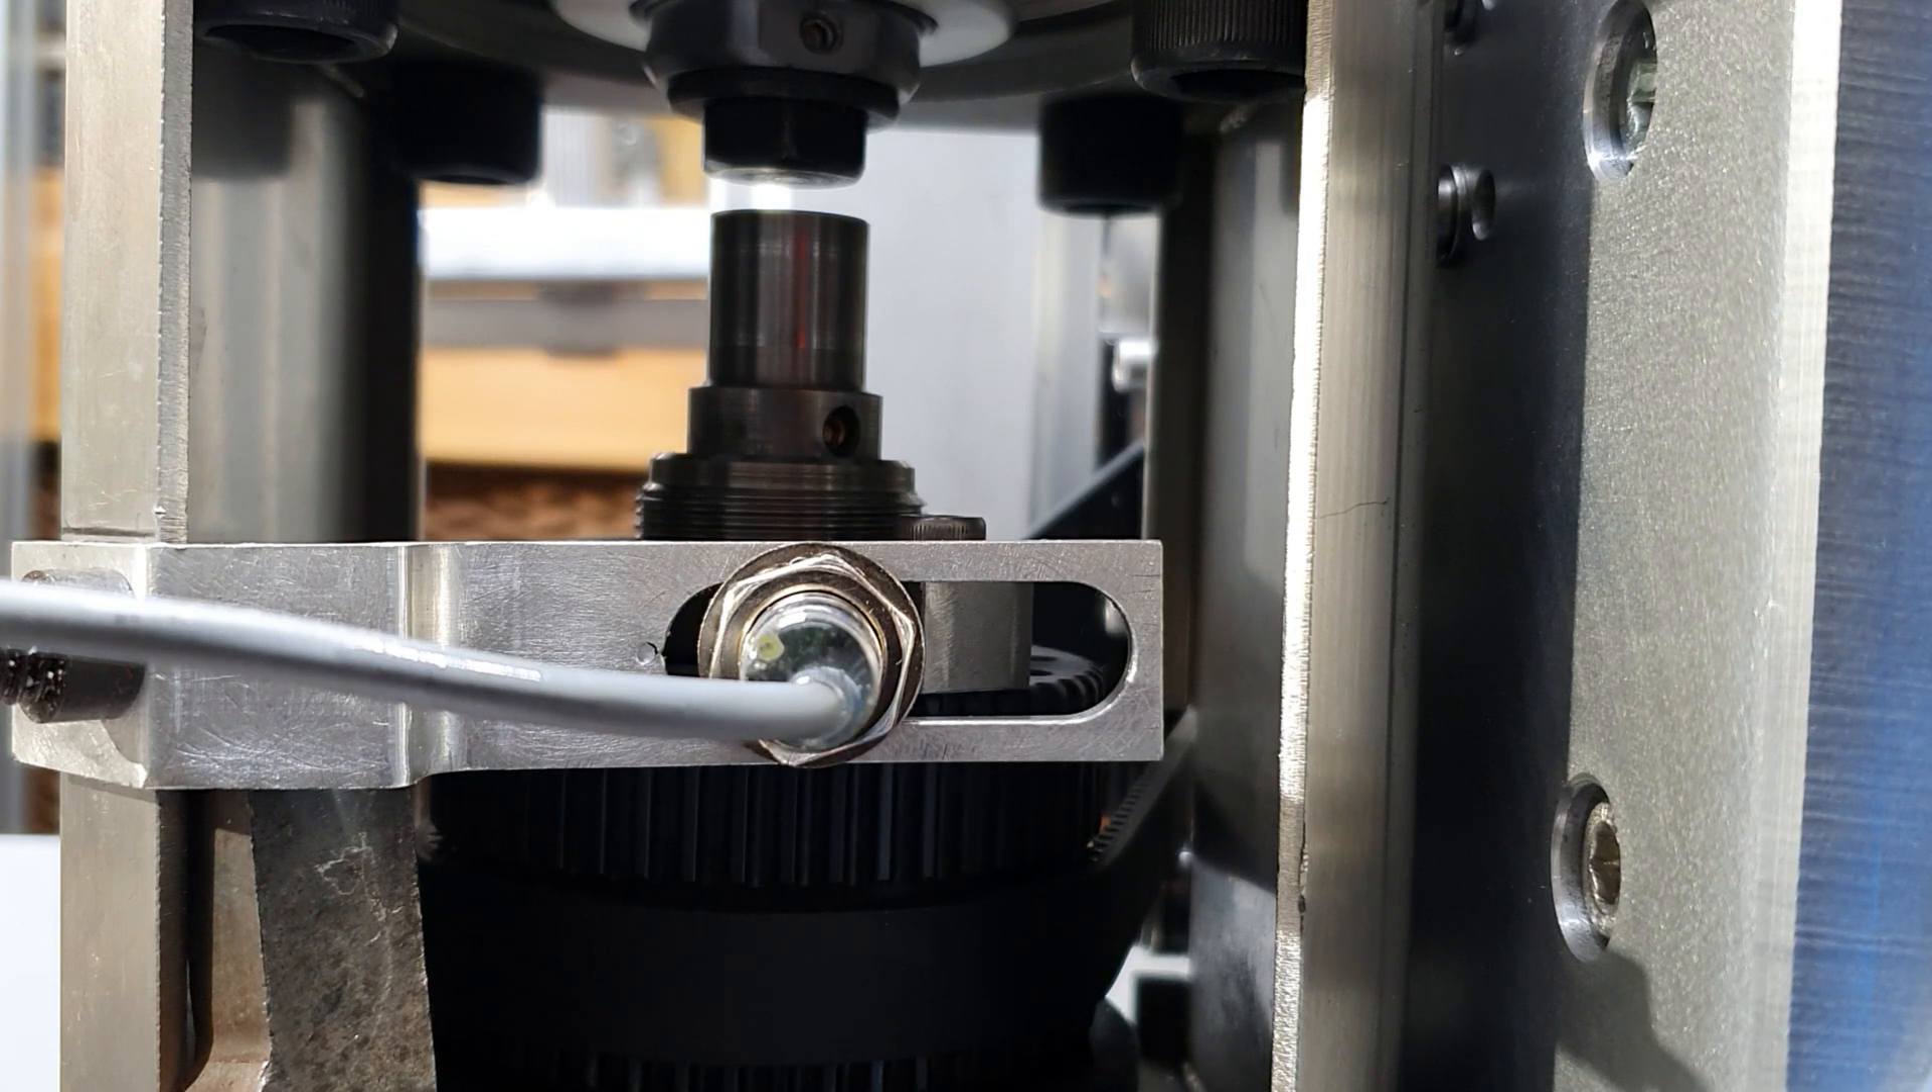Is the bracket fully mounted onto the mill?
Yes.